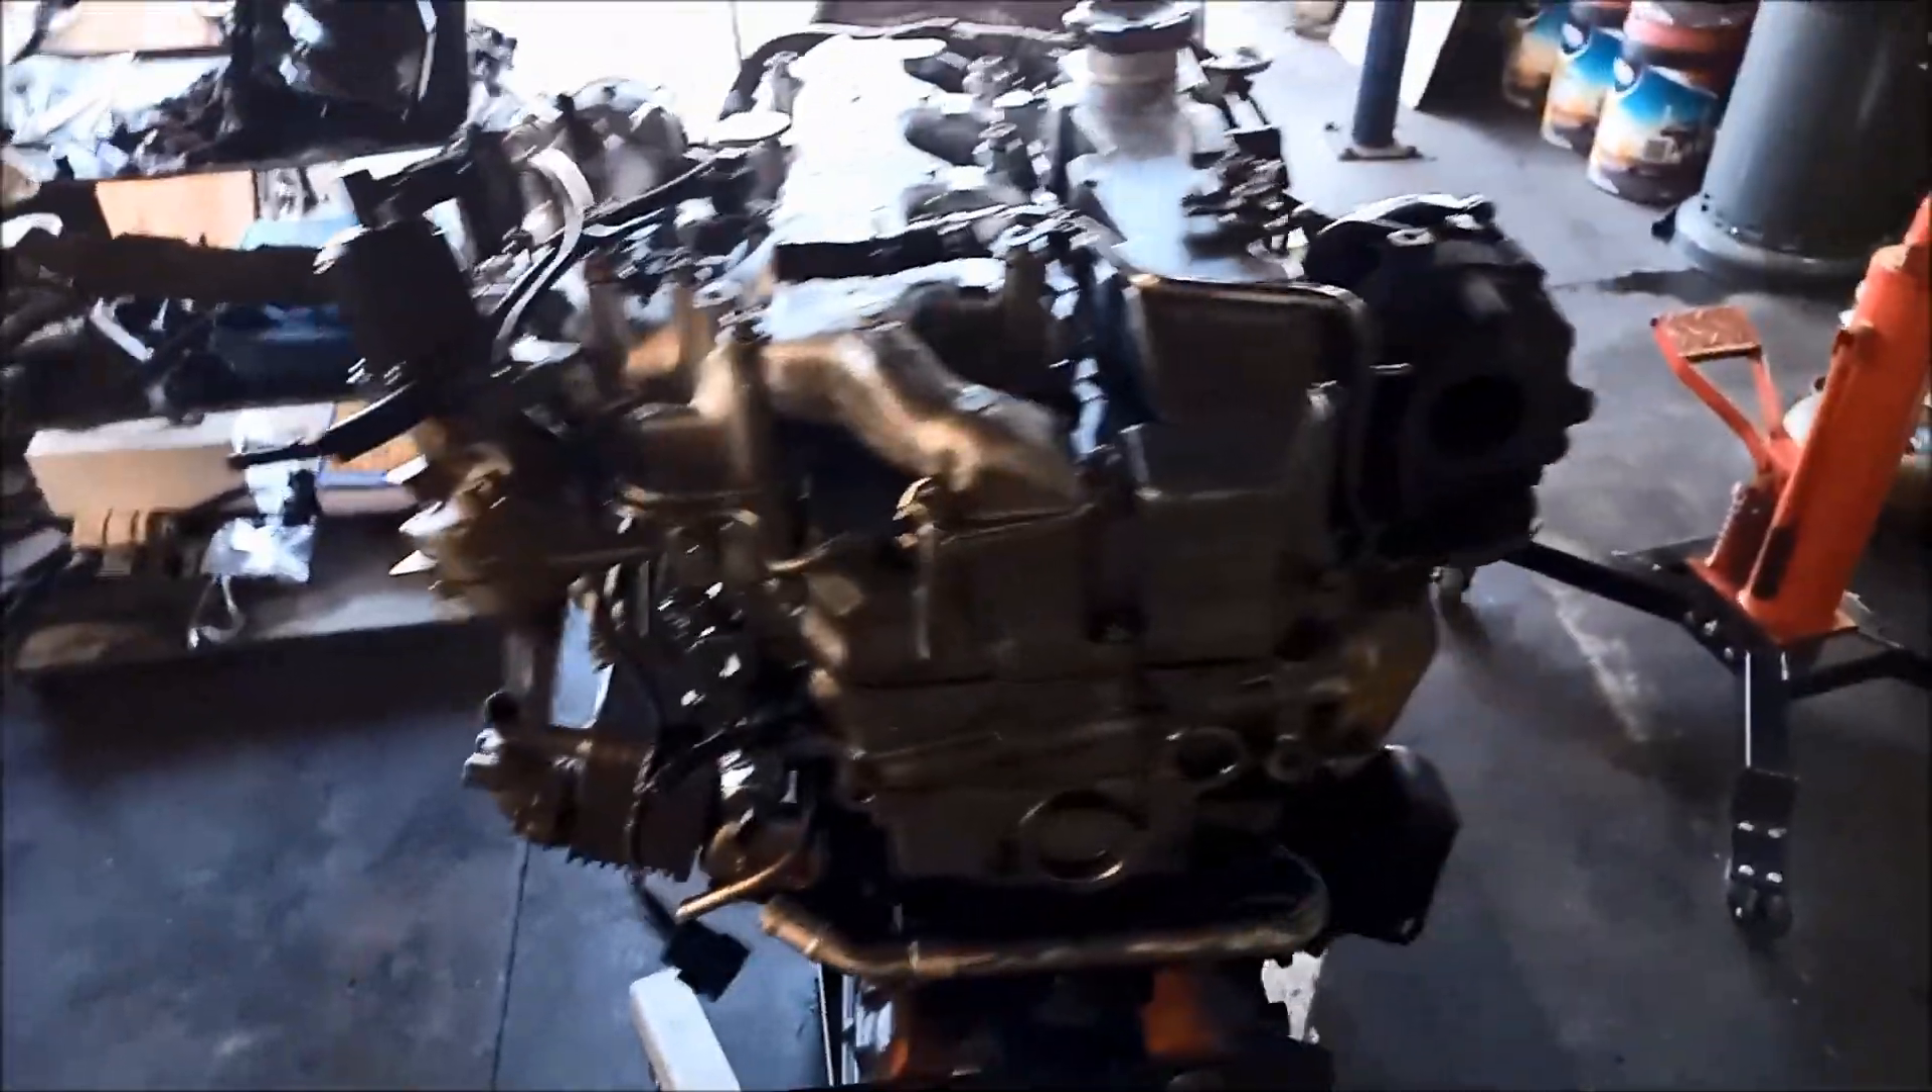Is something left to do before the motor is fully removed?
No.